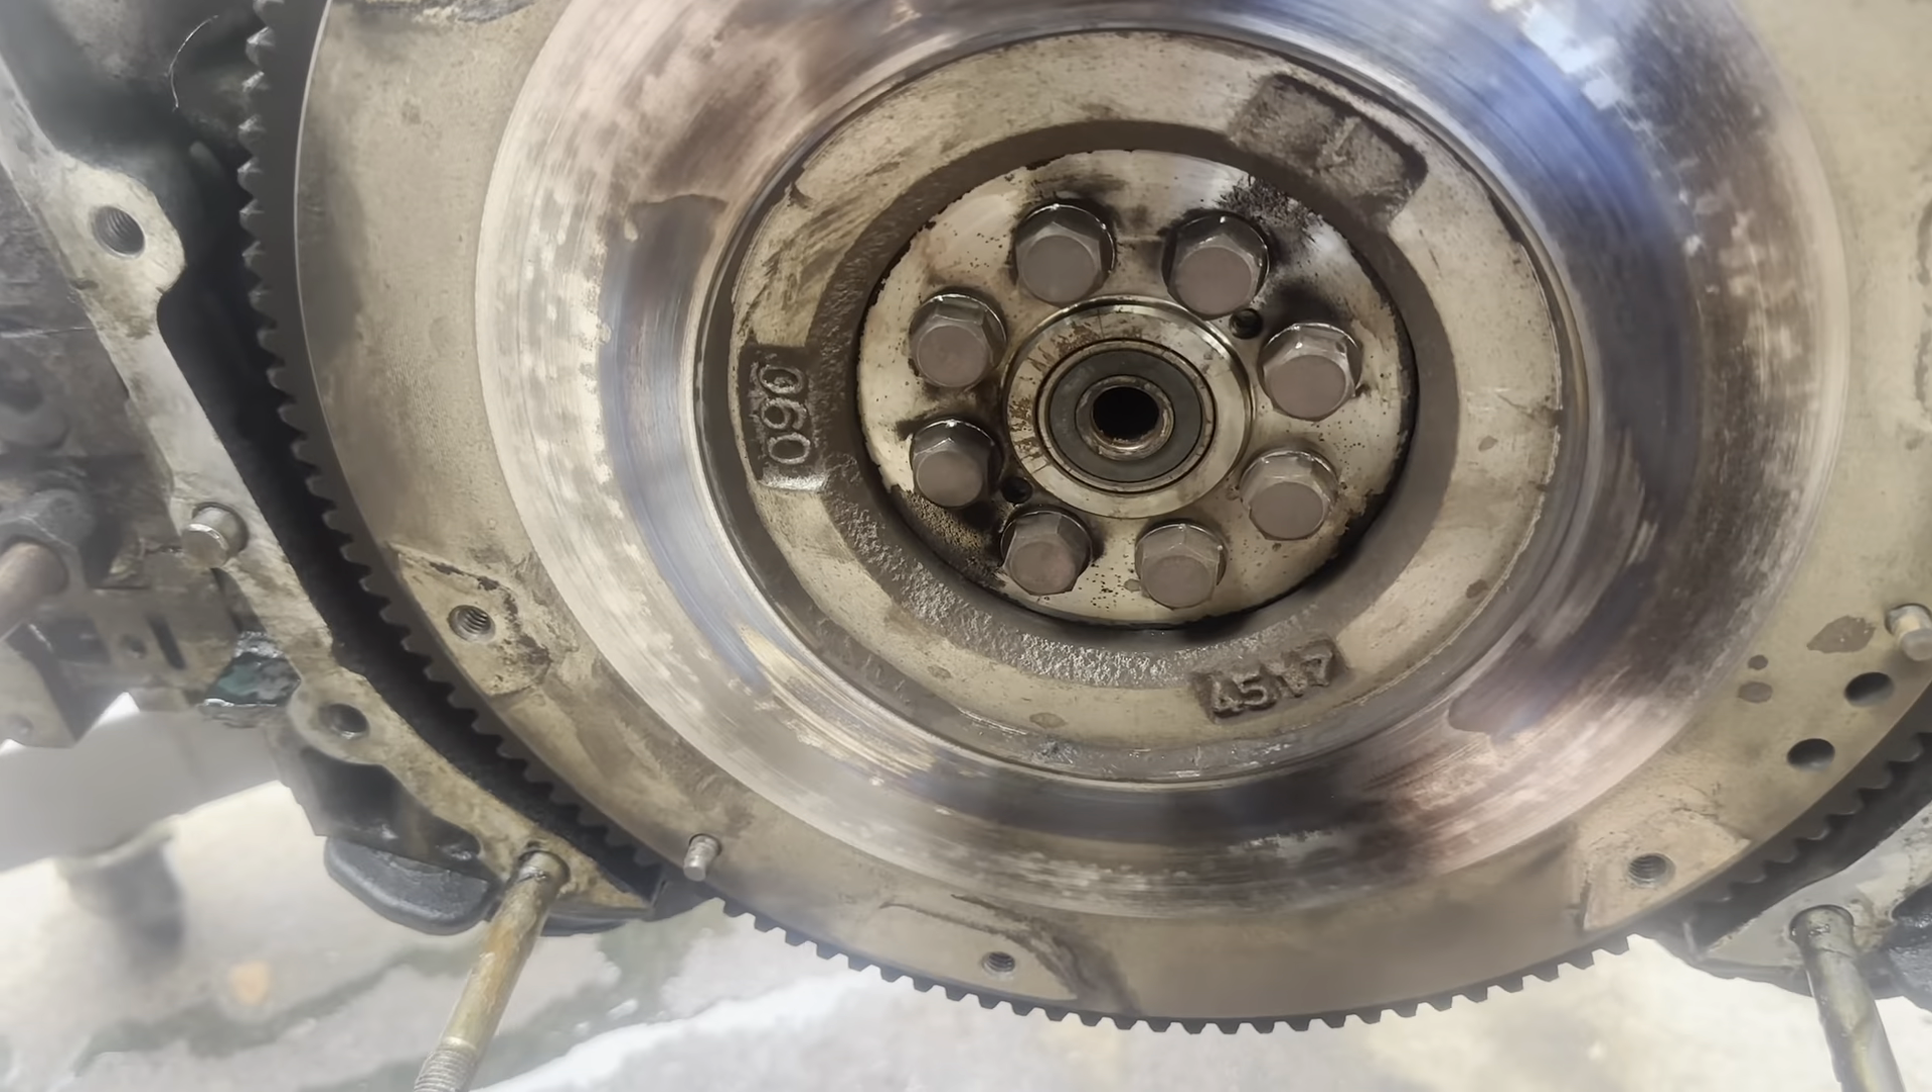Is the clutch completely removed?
Yes.